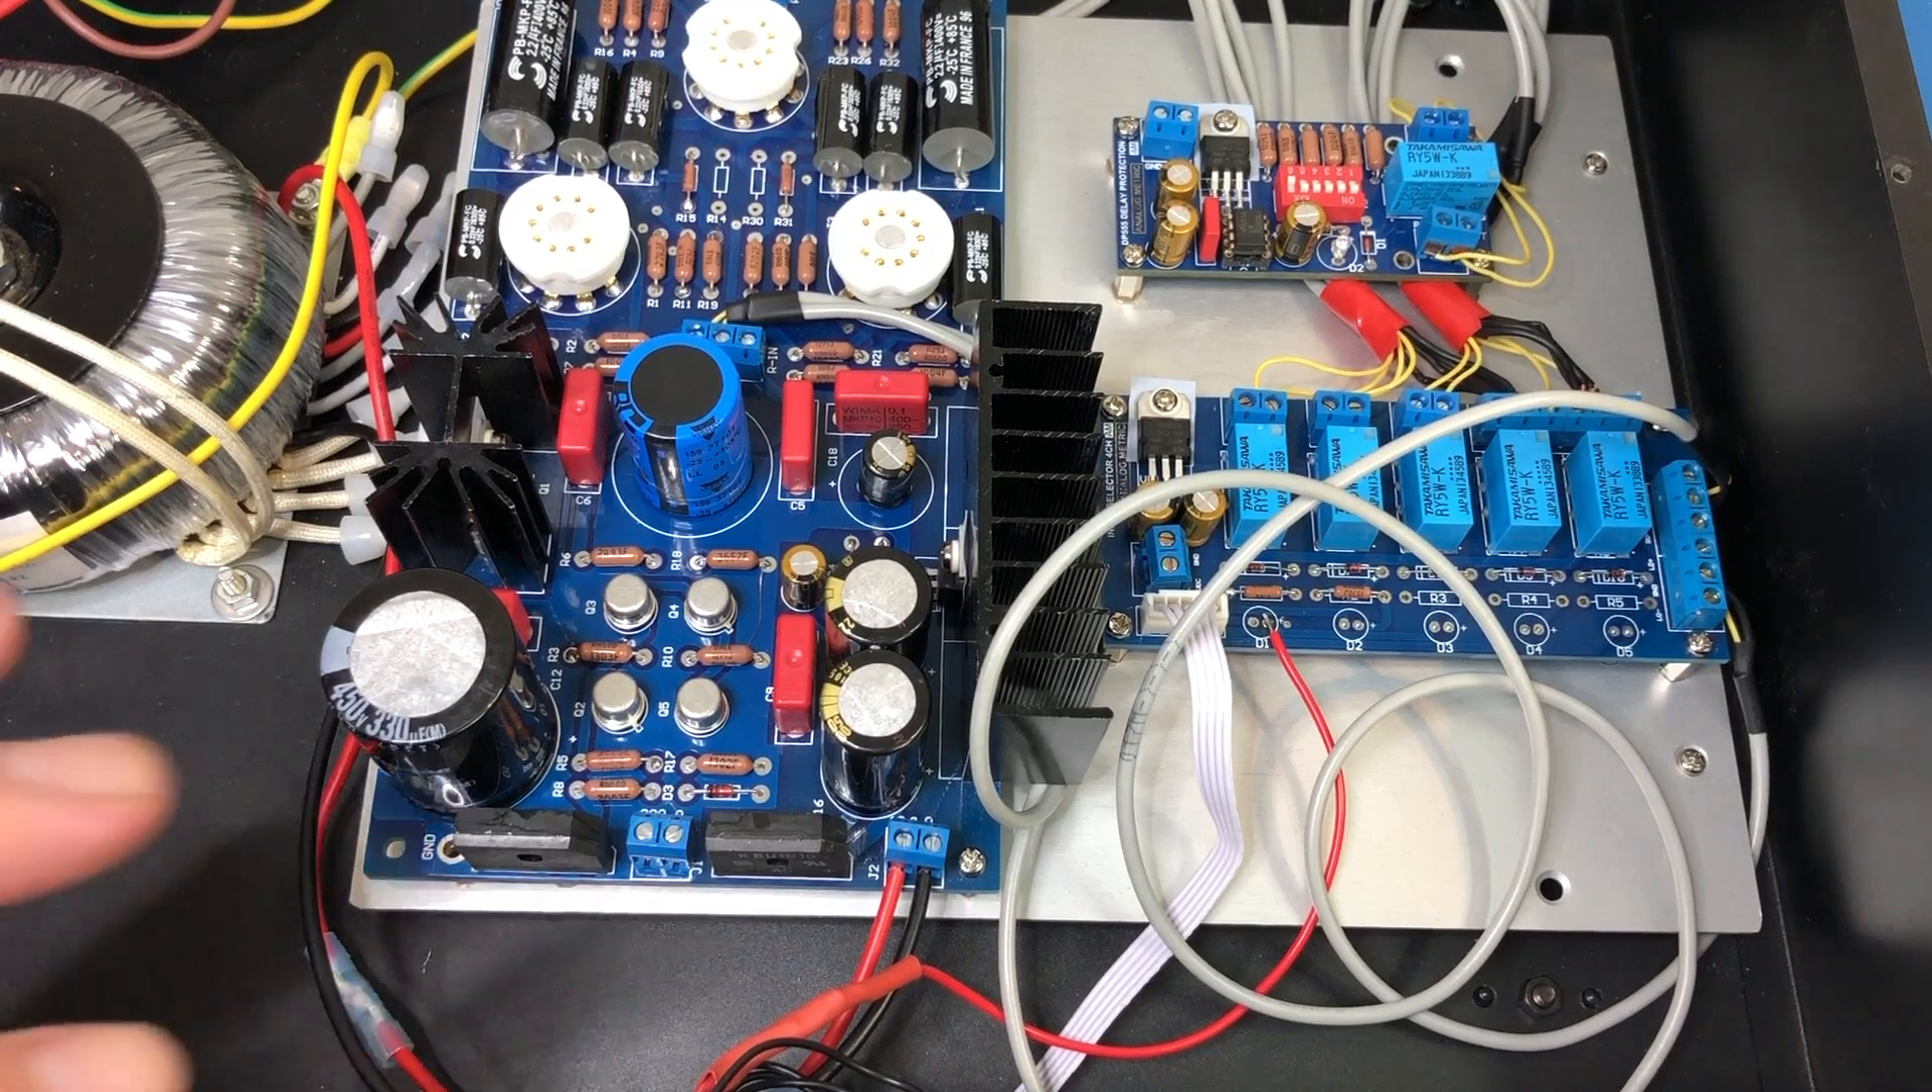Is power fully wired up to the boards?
No.